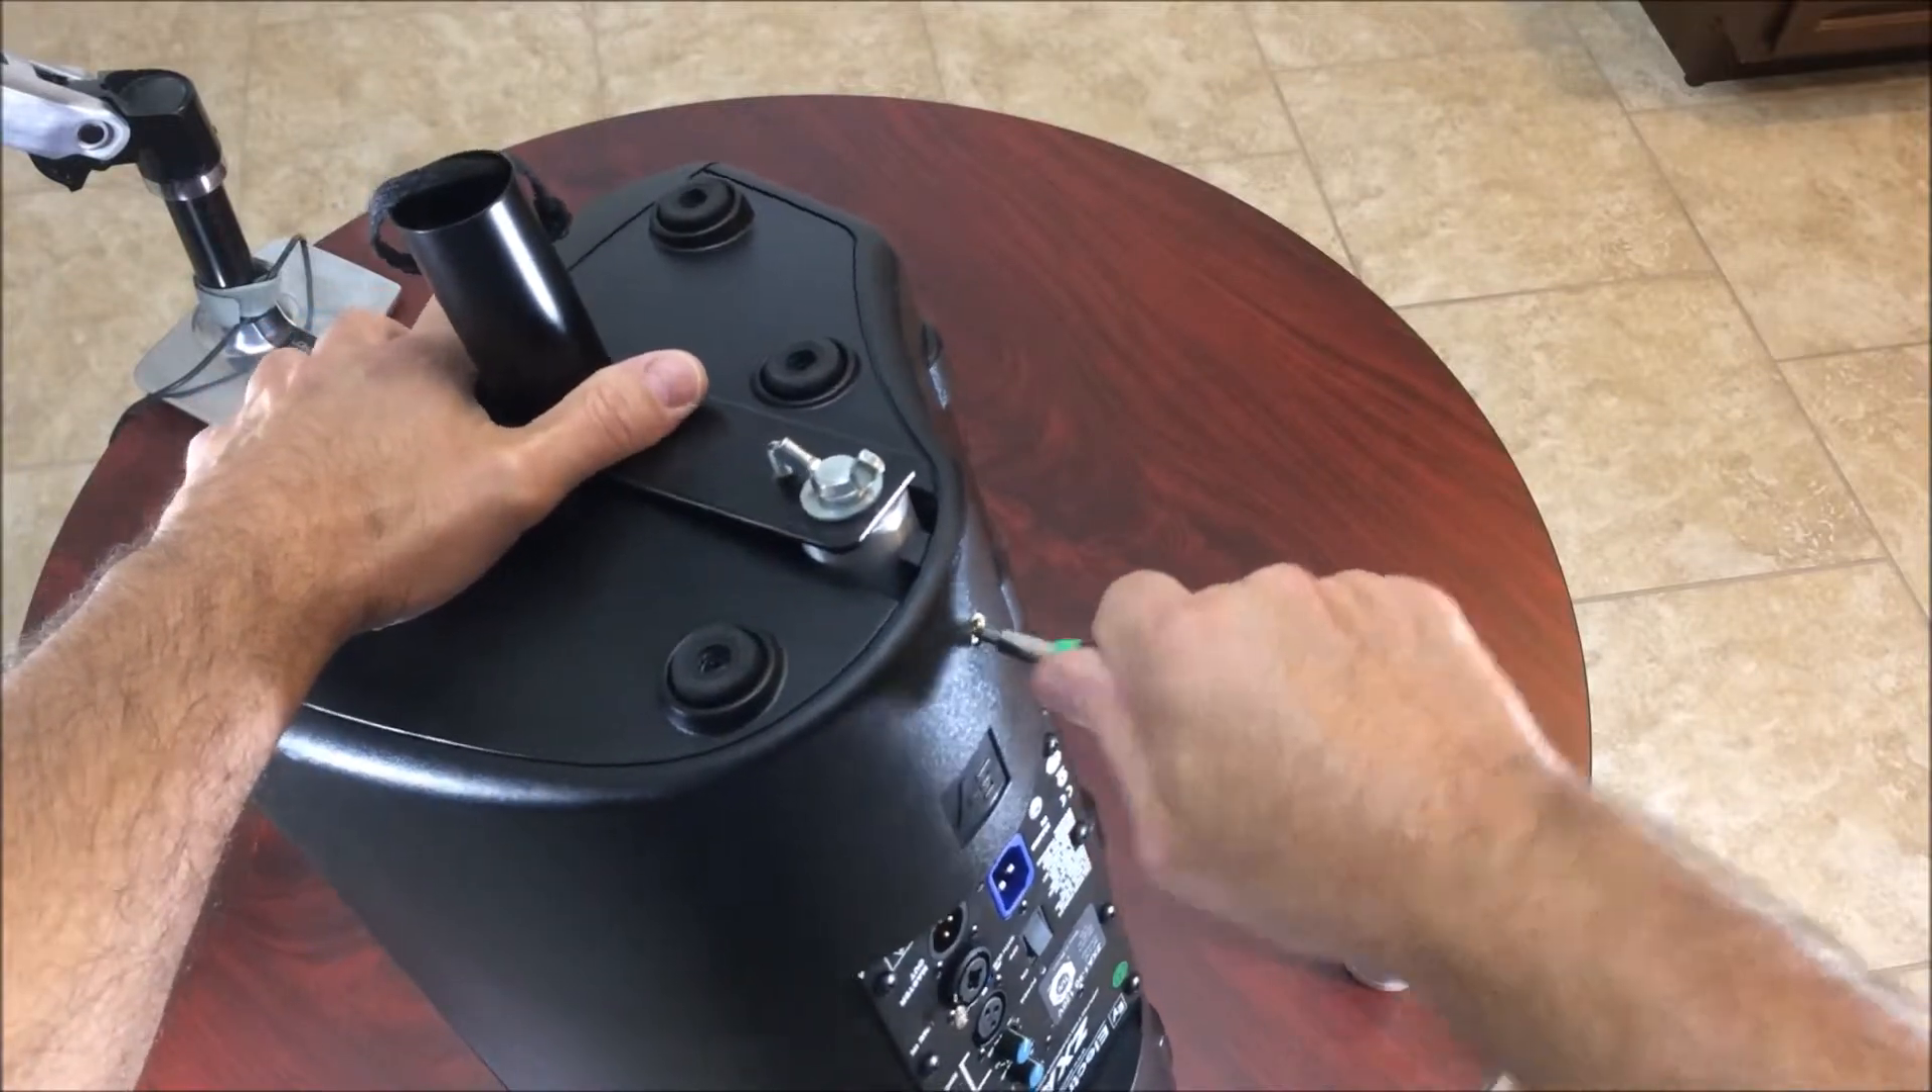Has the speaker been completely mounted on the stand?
No.